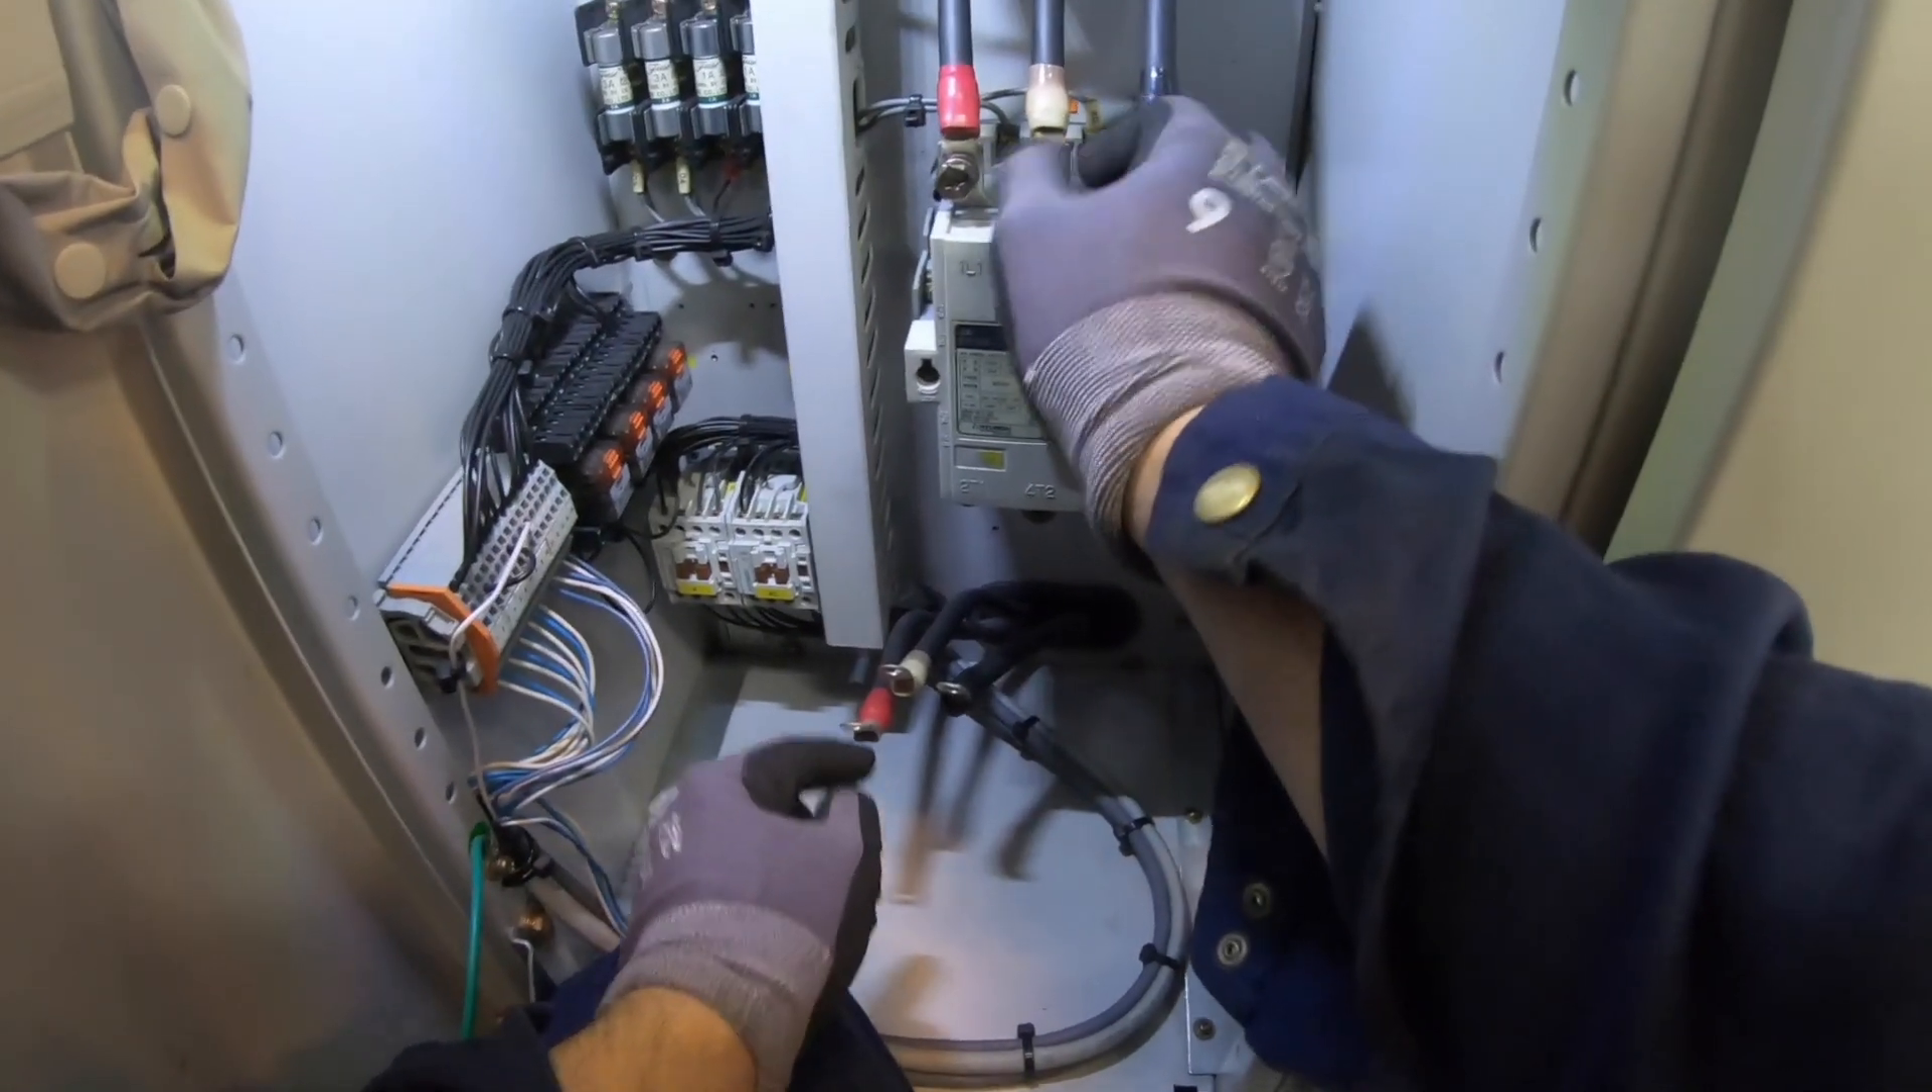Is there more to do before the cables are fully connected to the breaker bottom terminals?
Yes.